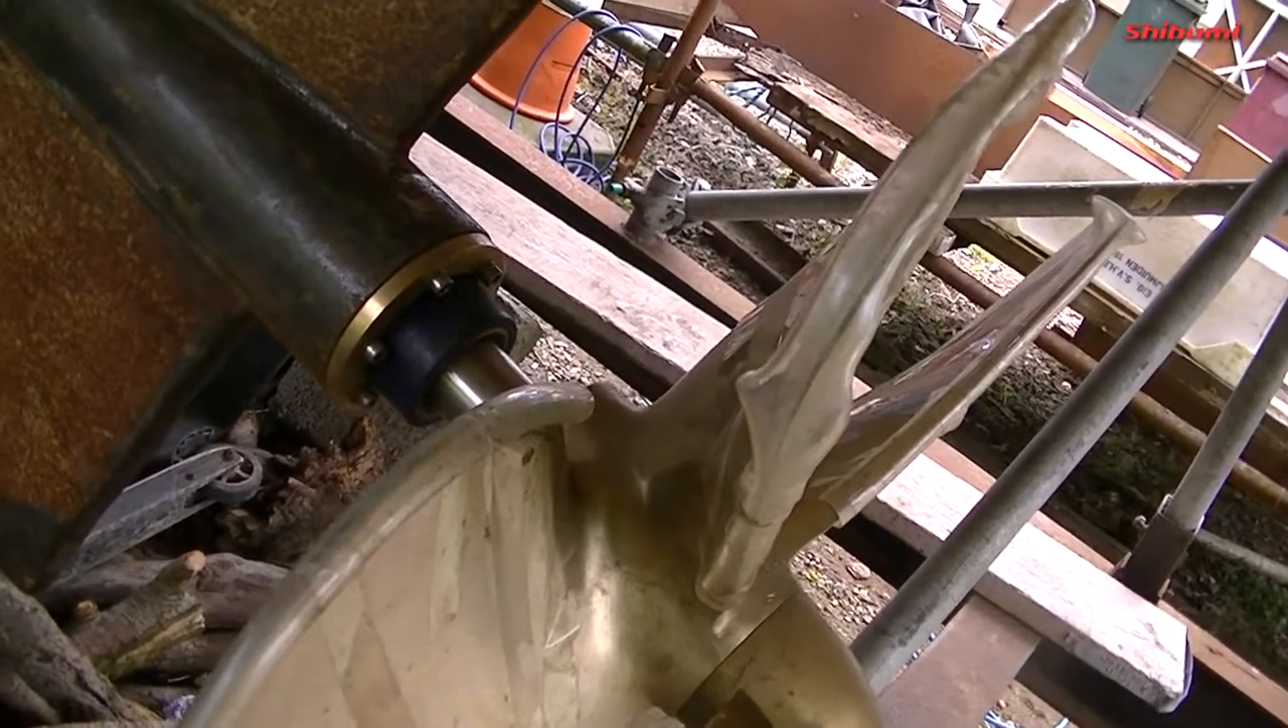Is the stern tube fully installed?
Yes.